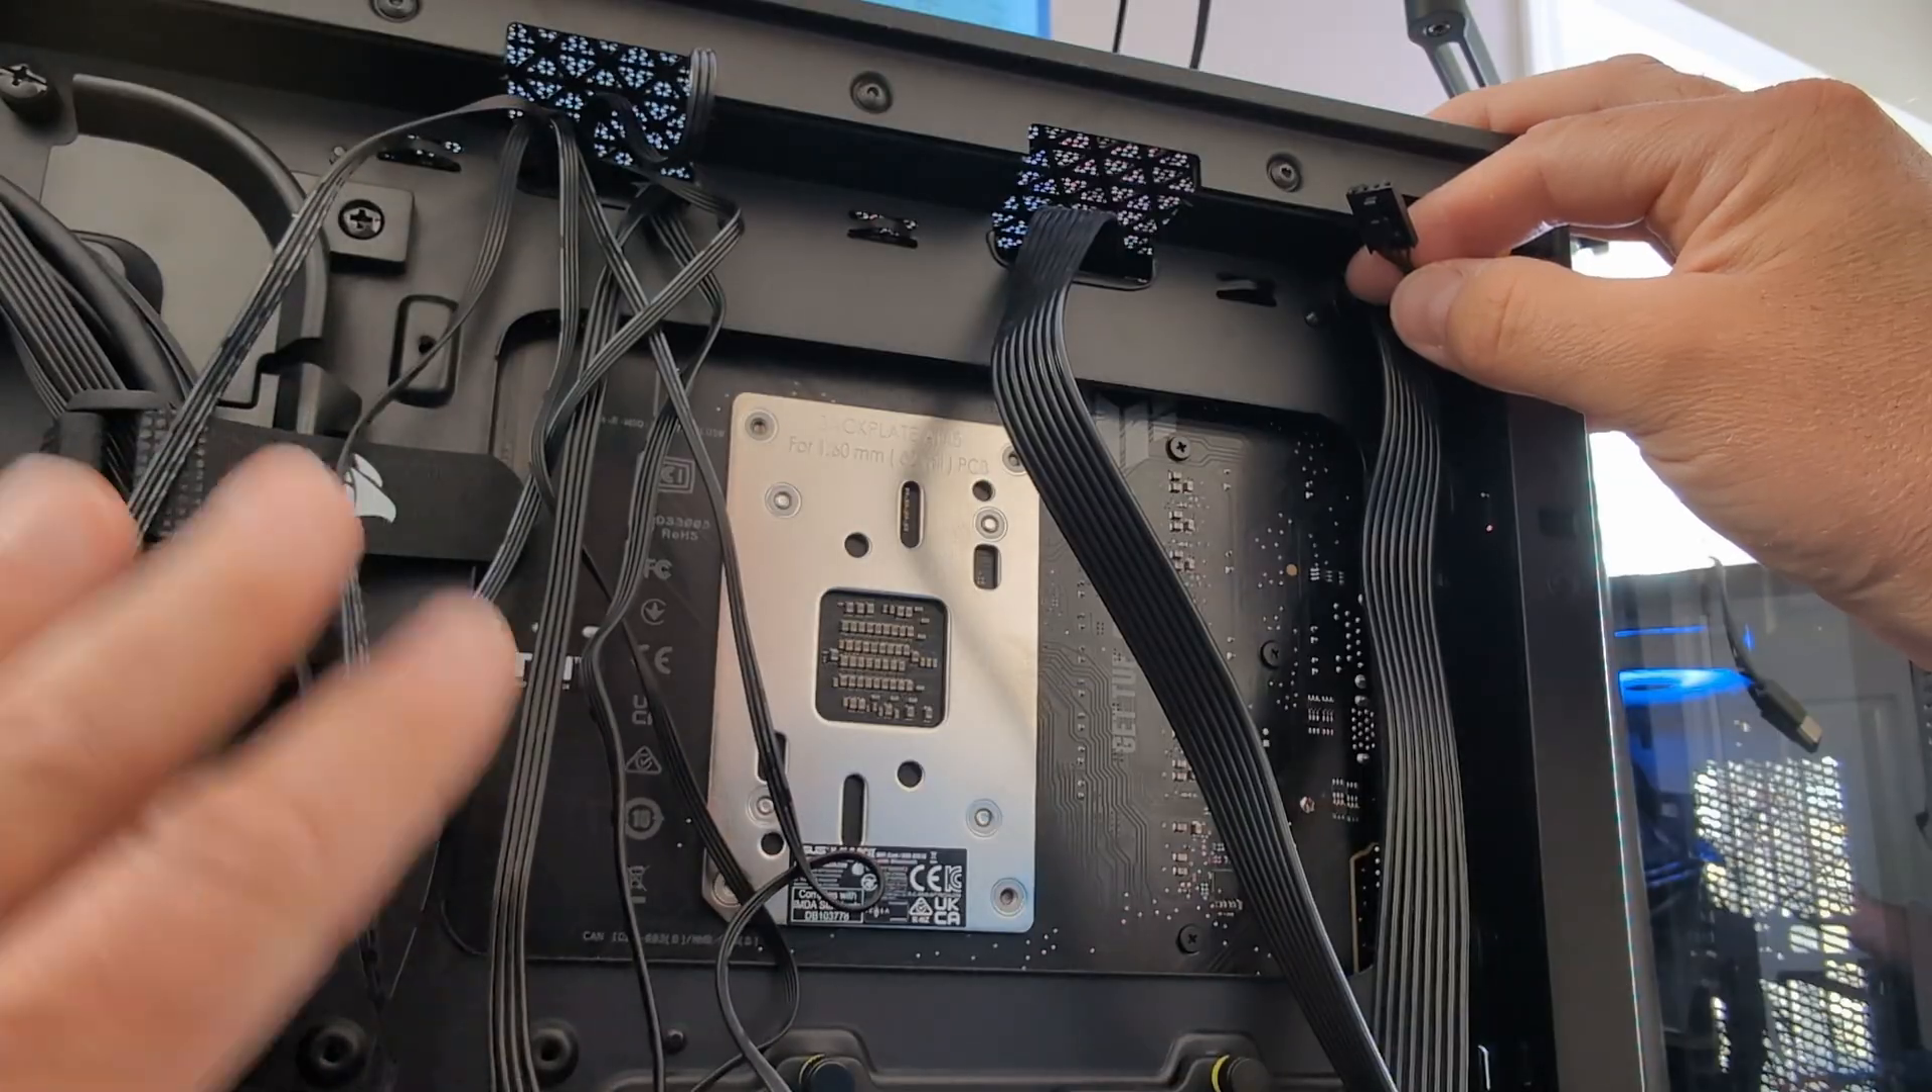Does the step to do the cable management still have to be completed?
Yes.